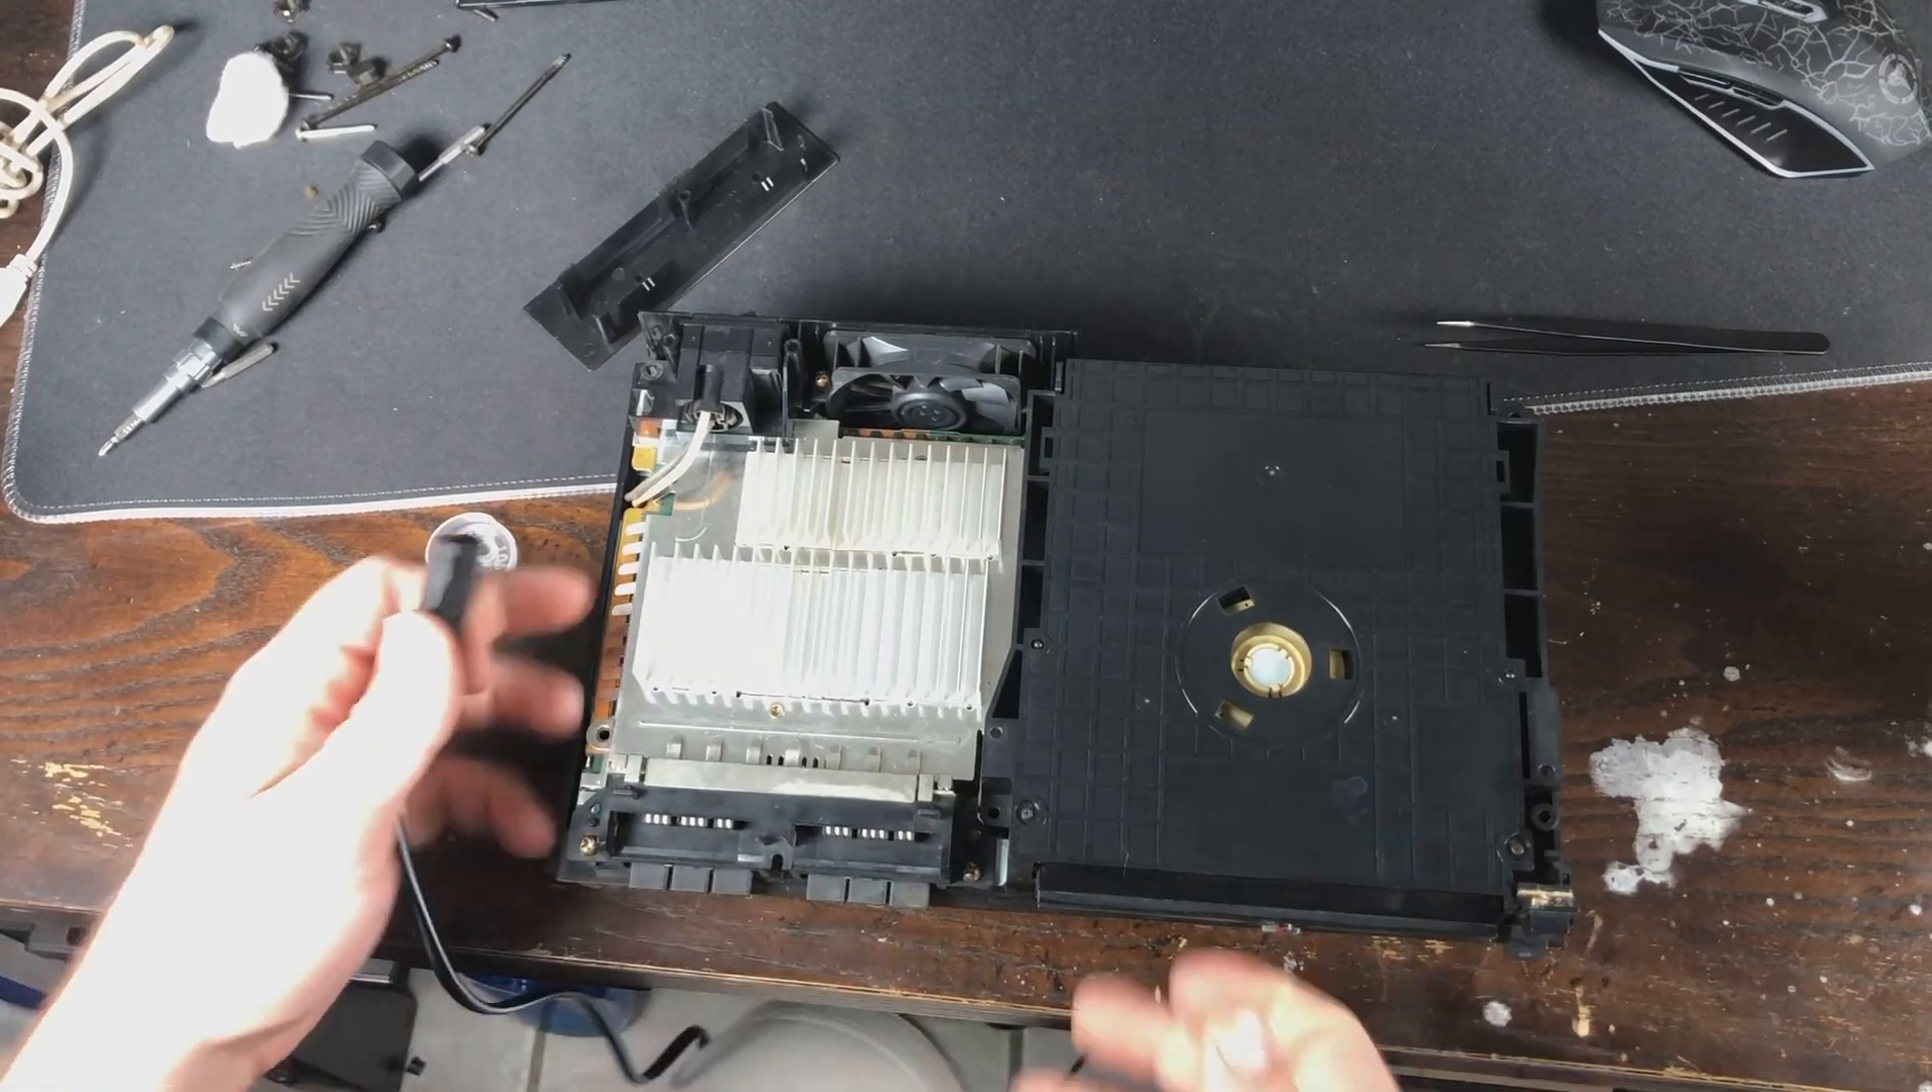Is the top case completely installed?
No.